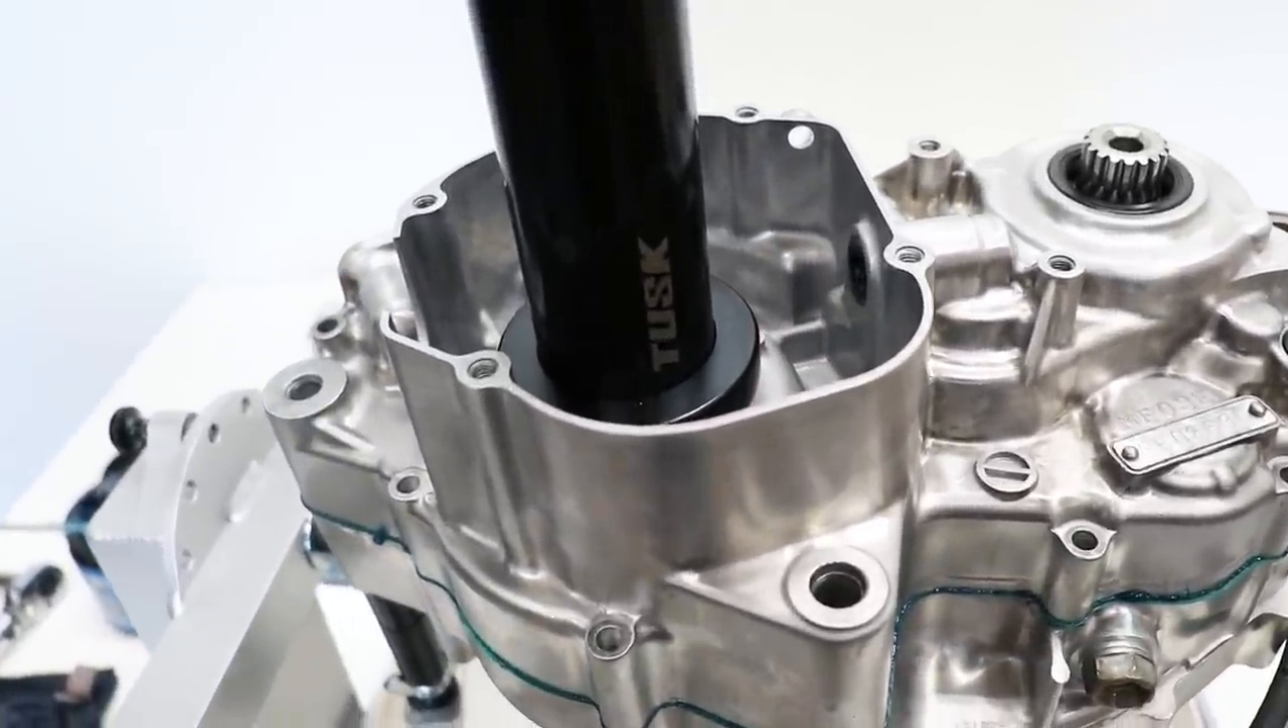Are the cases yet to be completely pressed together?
No.